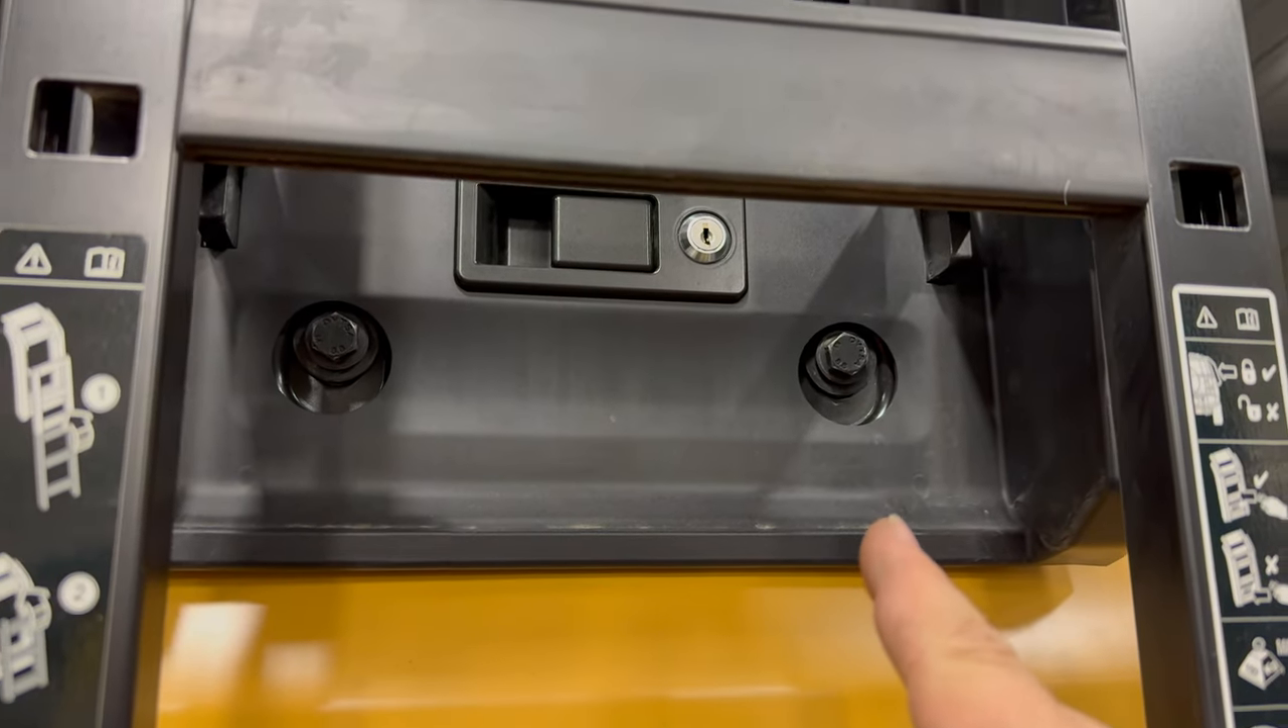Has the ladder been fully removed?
No.